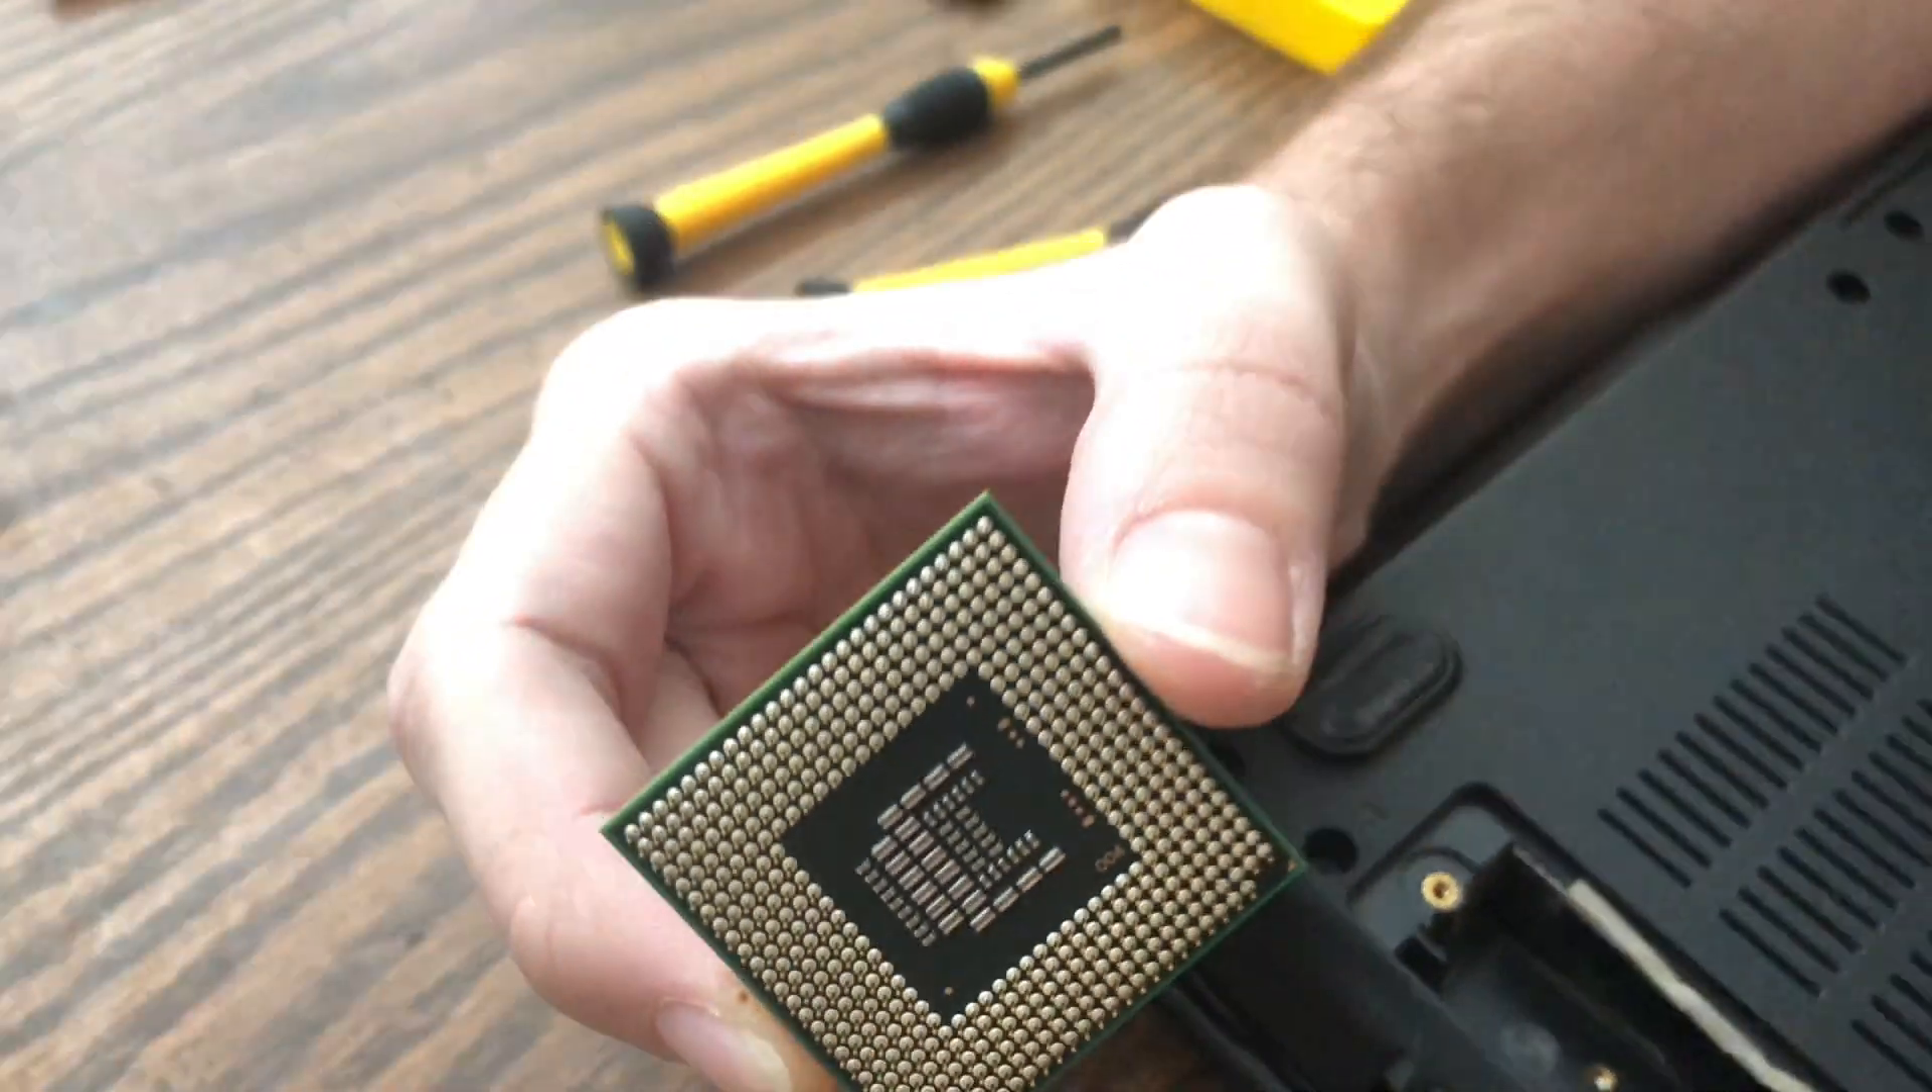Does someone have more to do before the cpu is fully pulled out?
No.